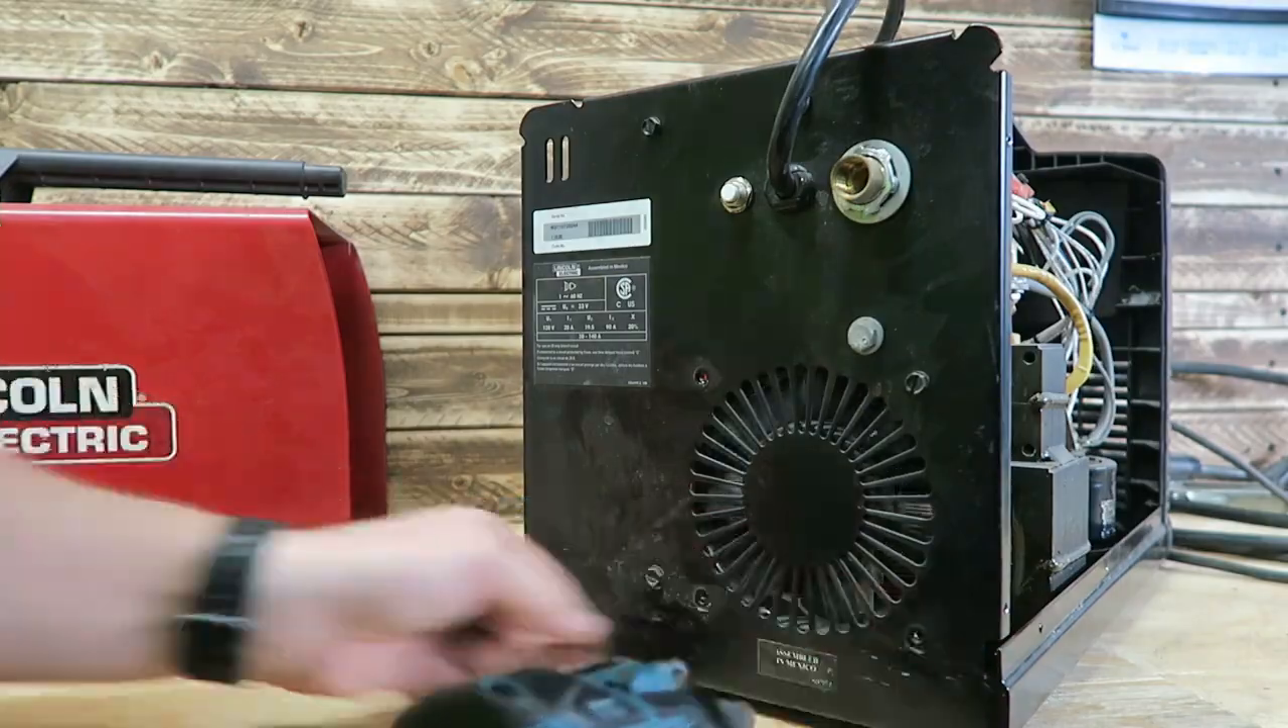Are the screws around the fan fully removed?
No.